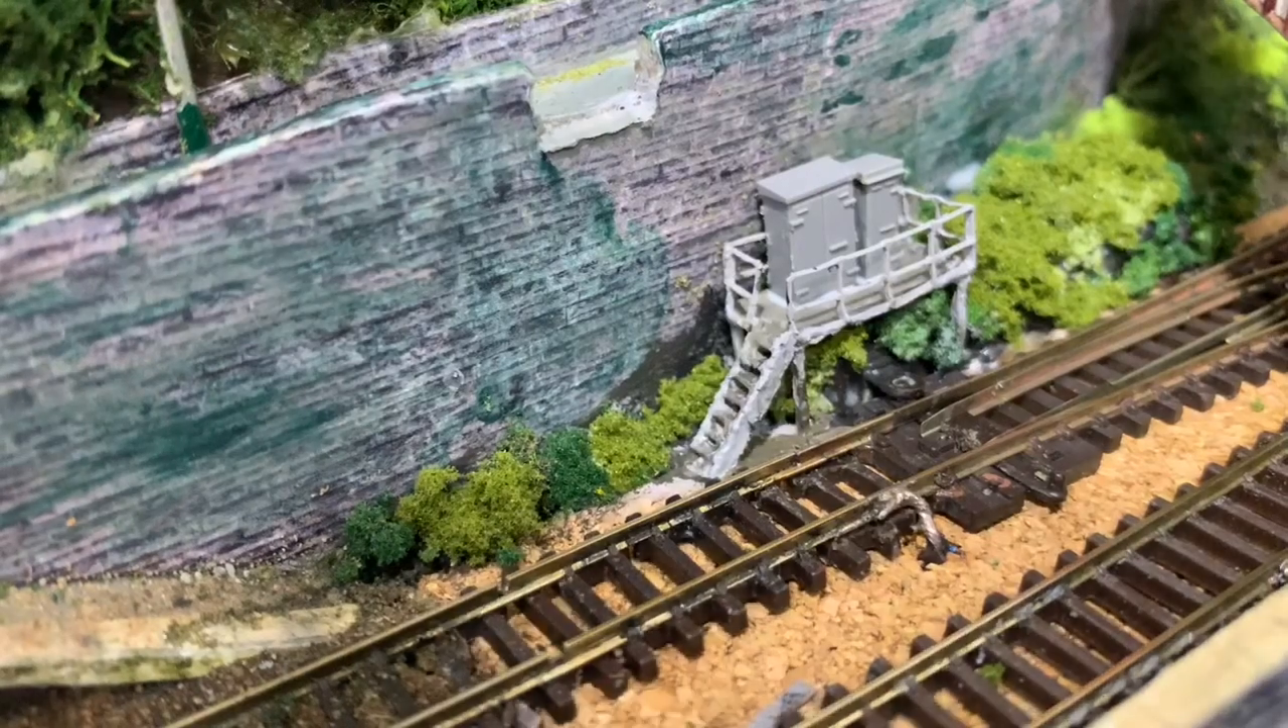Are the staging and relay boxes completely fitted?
Yes.